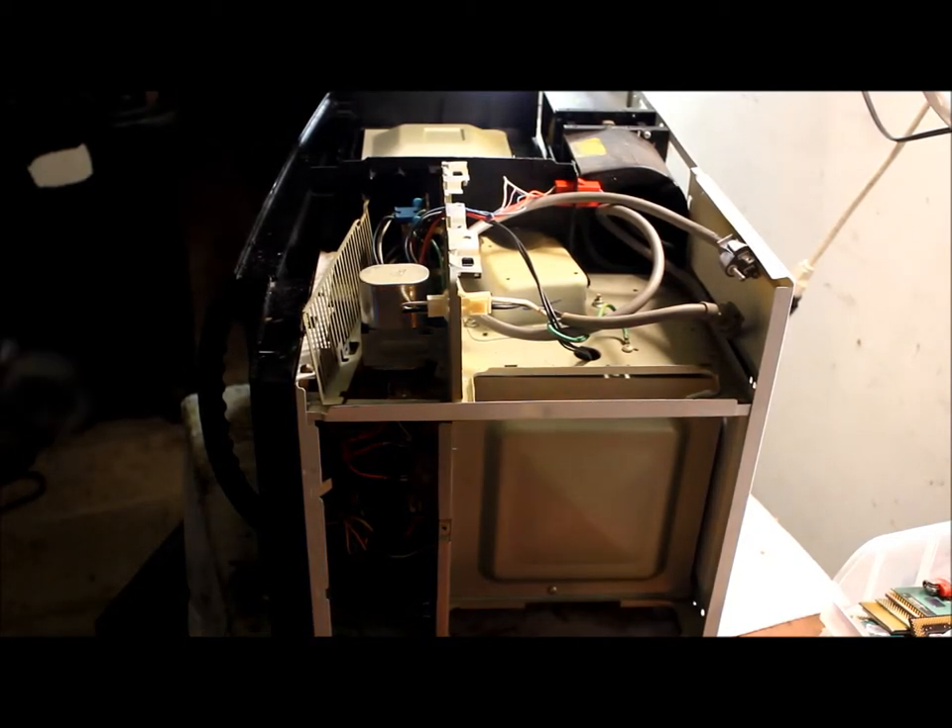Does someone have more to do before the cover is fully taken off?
No.